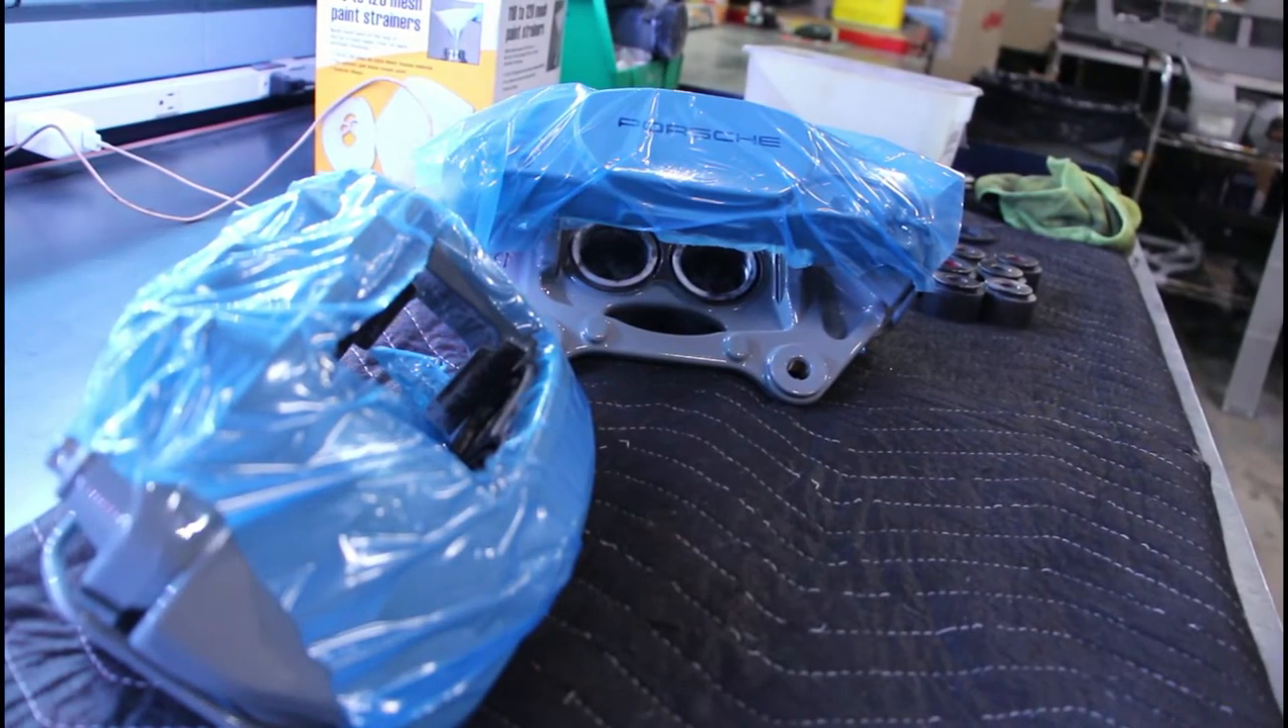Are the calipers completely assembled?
No.